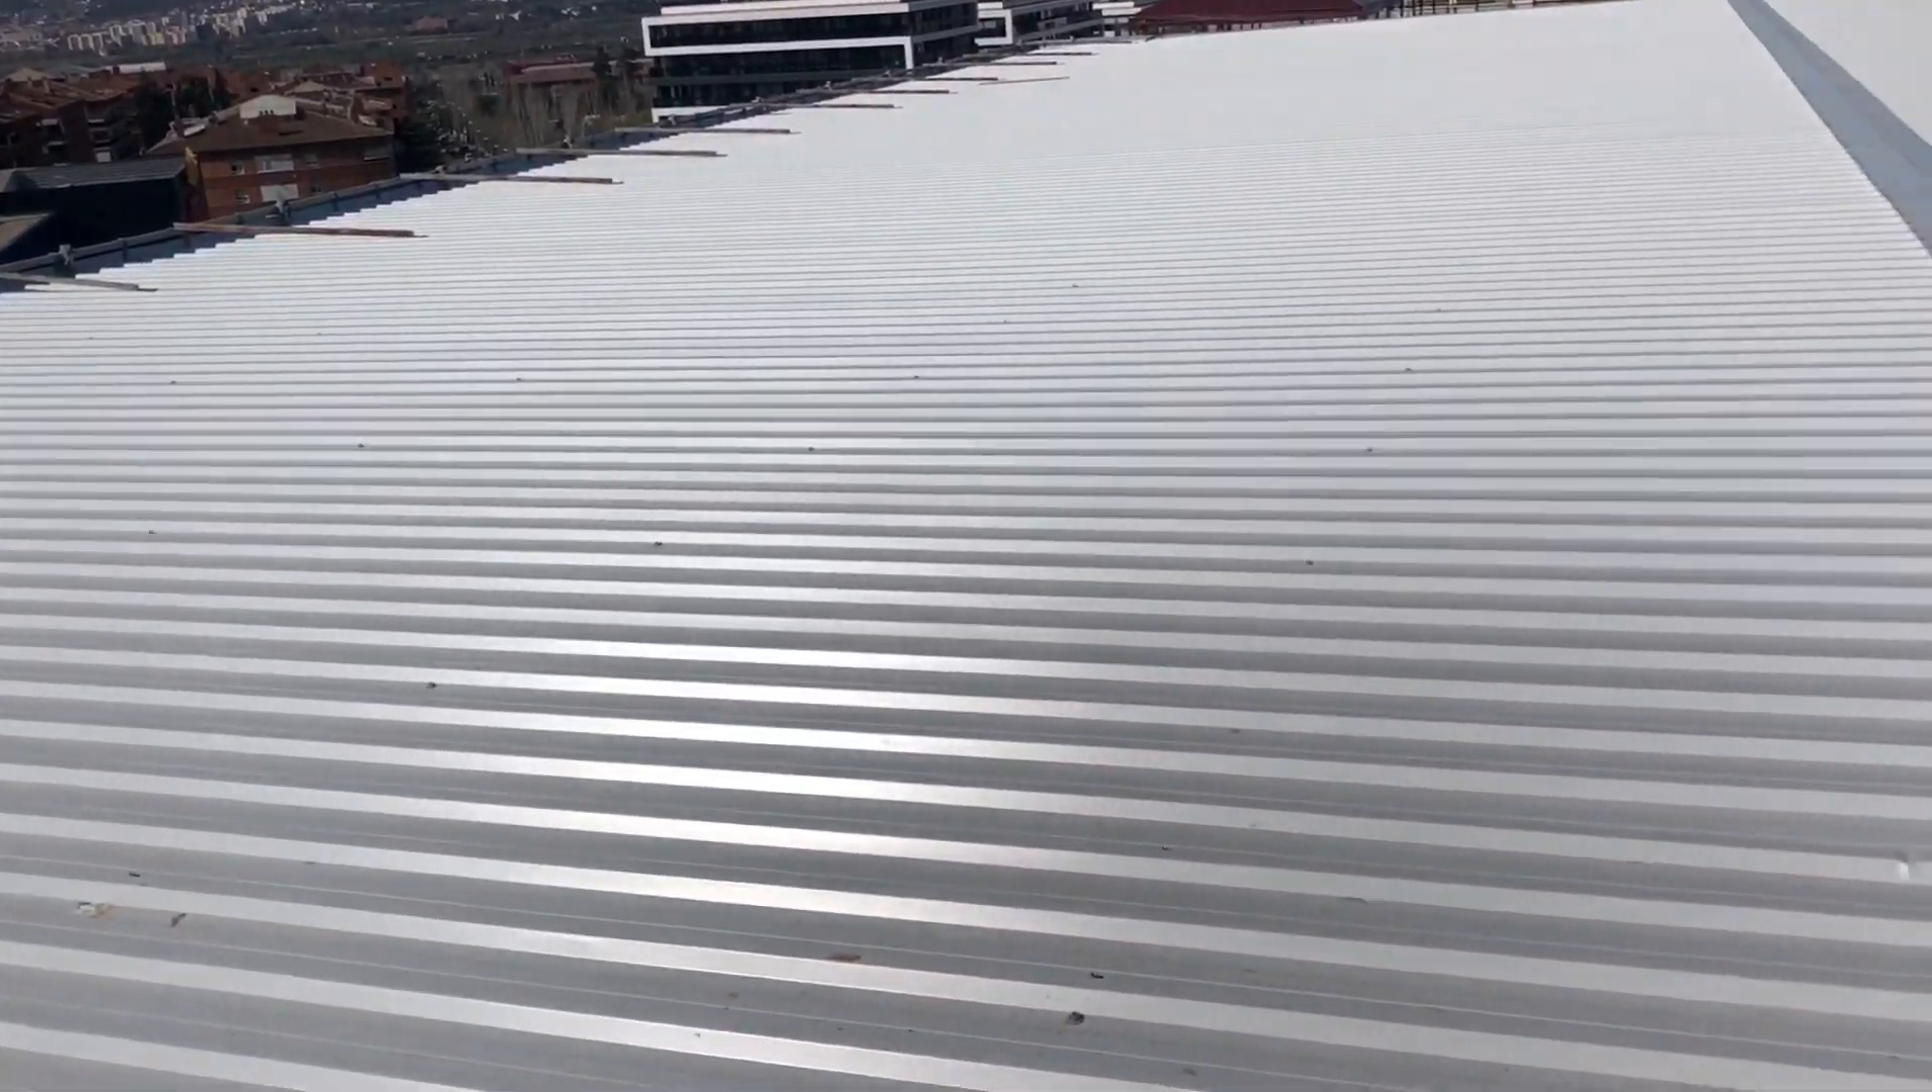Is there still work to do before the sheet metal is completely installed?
No.